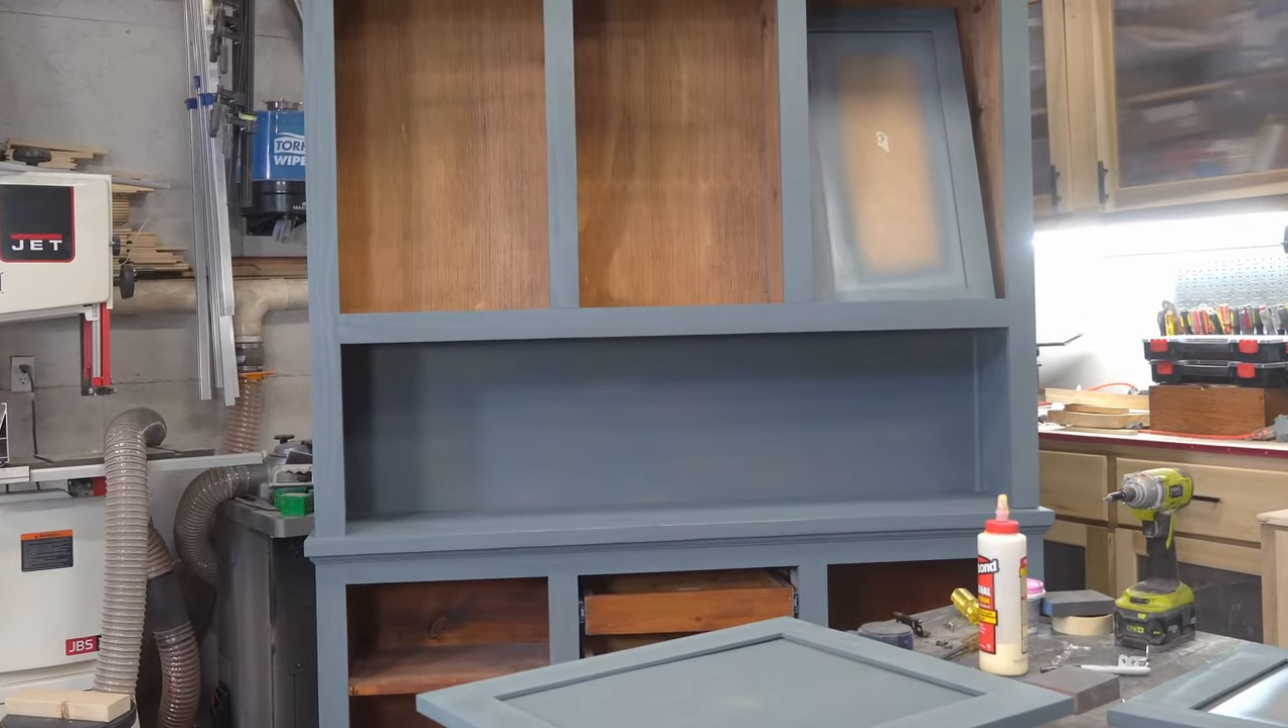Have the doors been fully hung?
No.